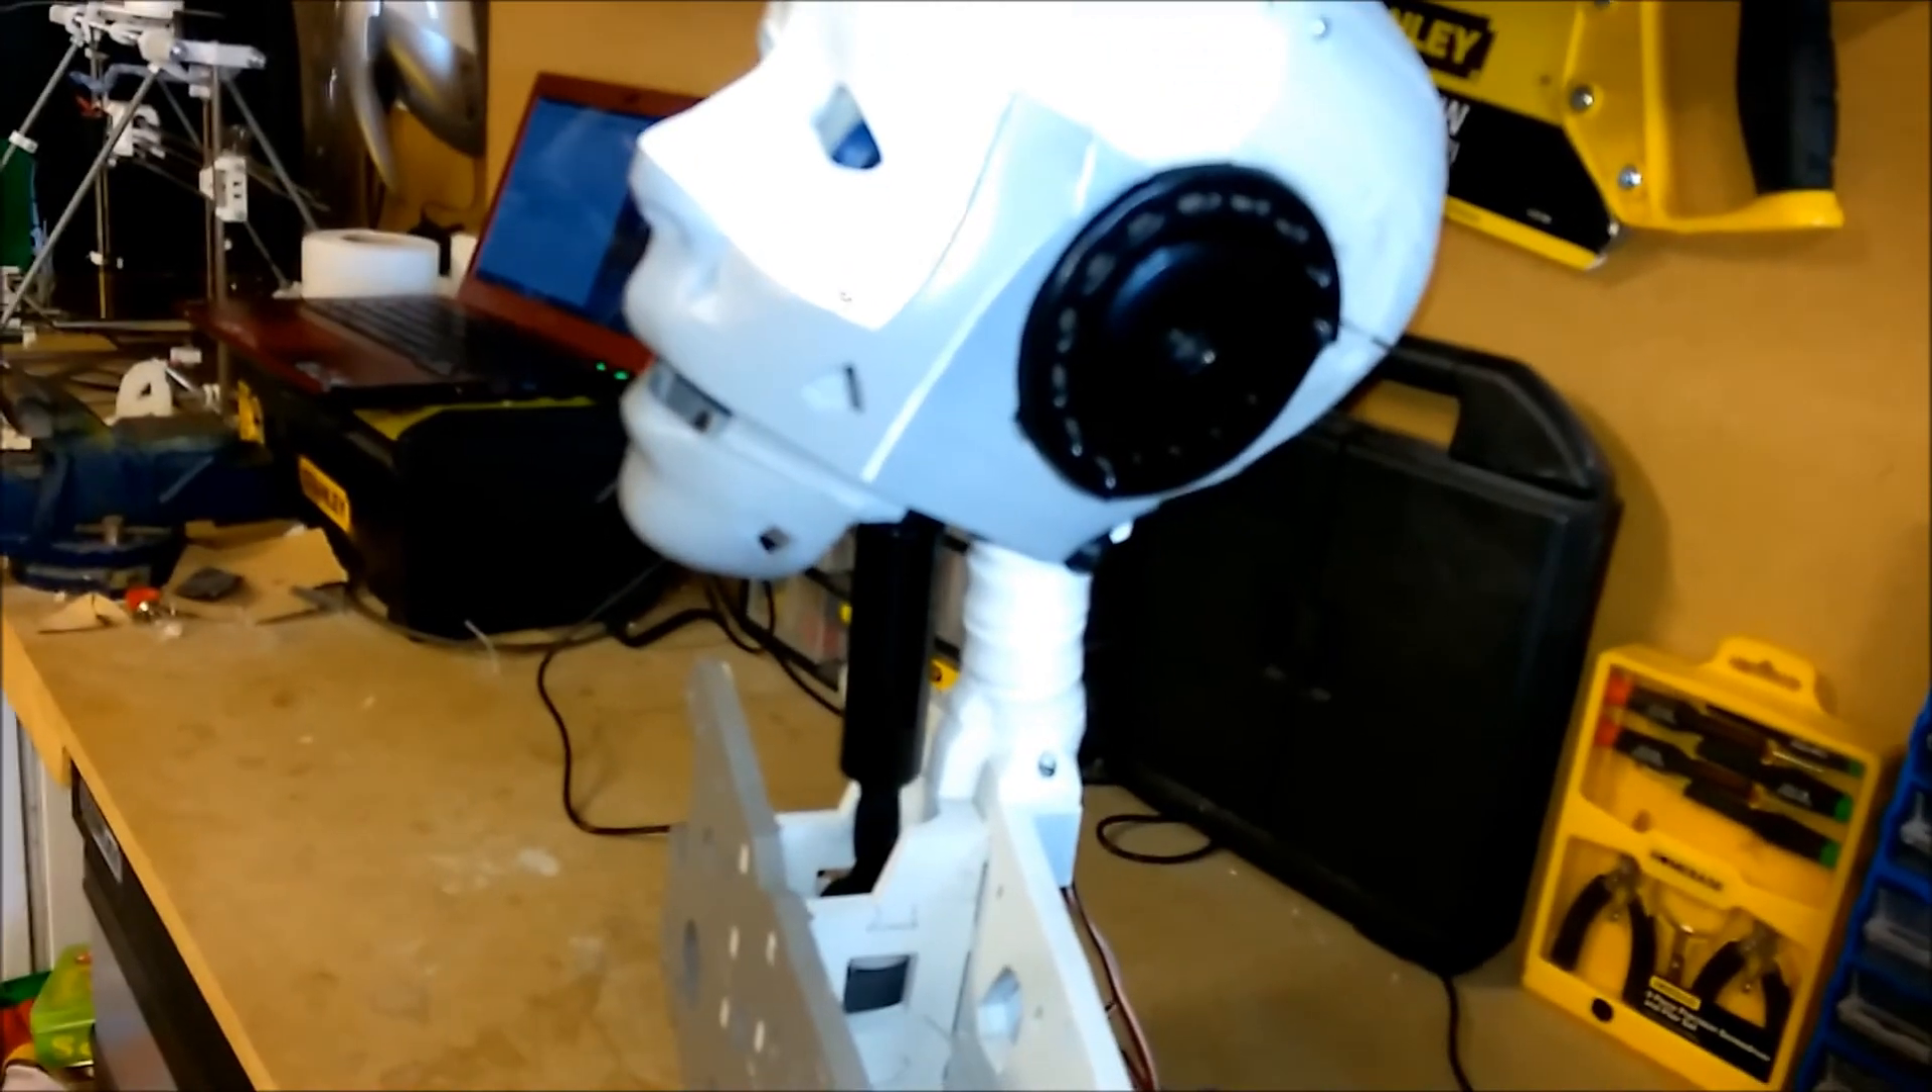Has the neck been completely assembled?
Yes.